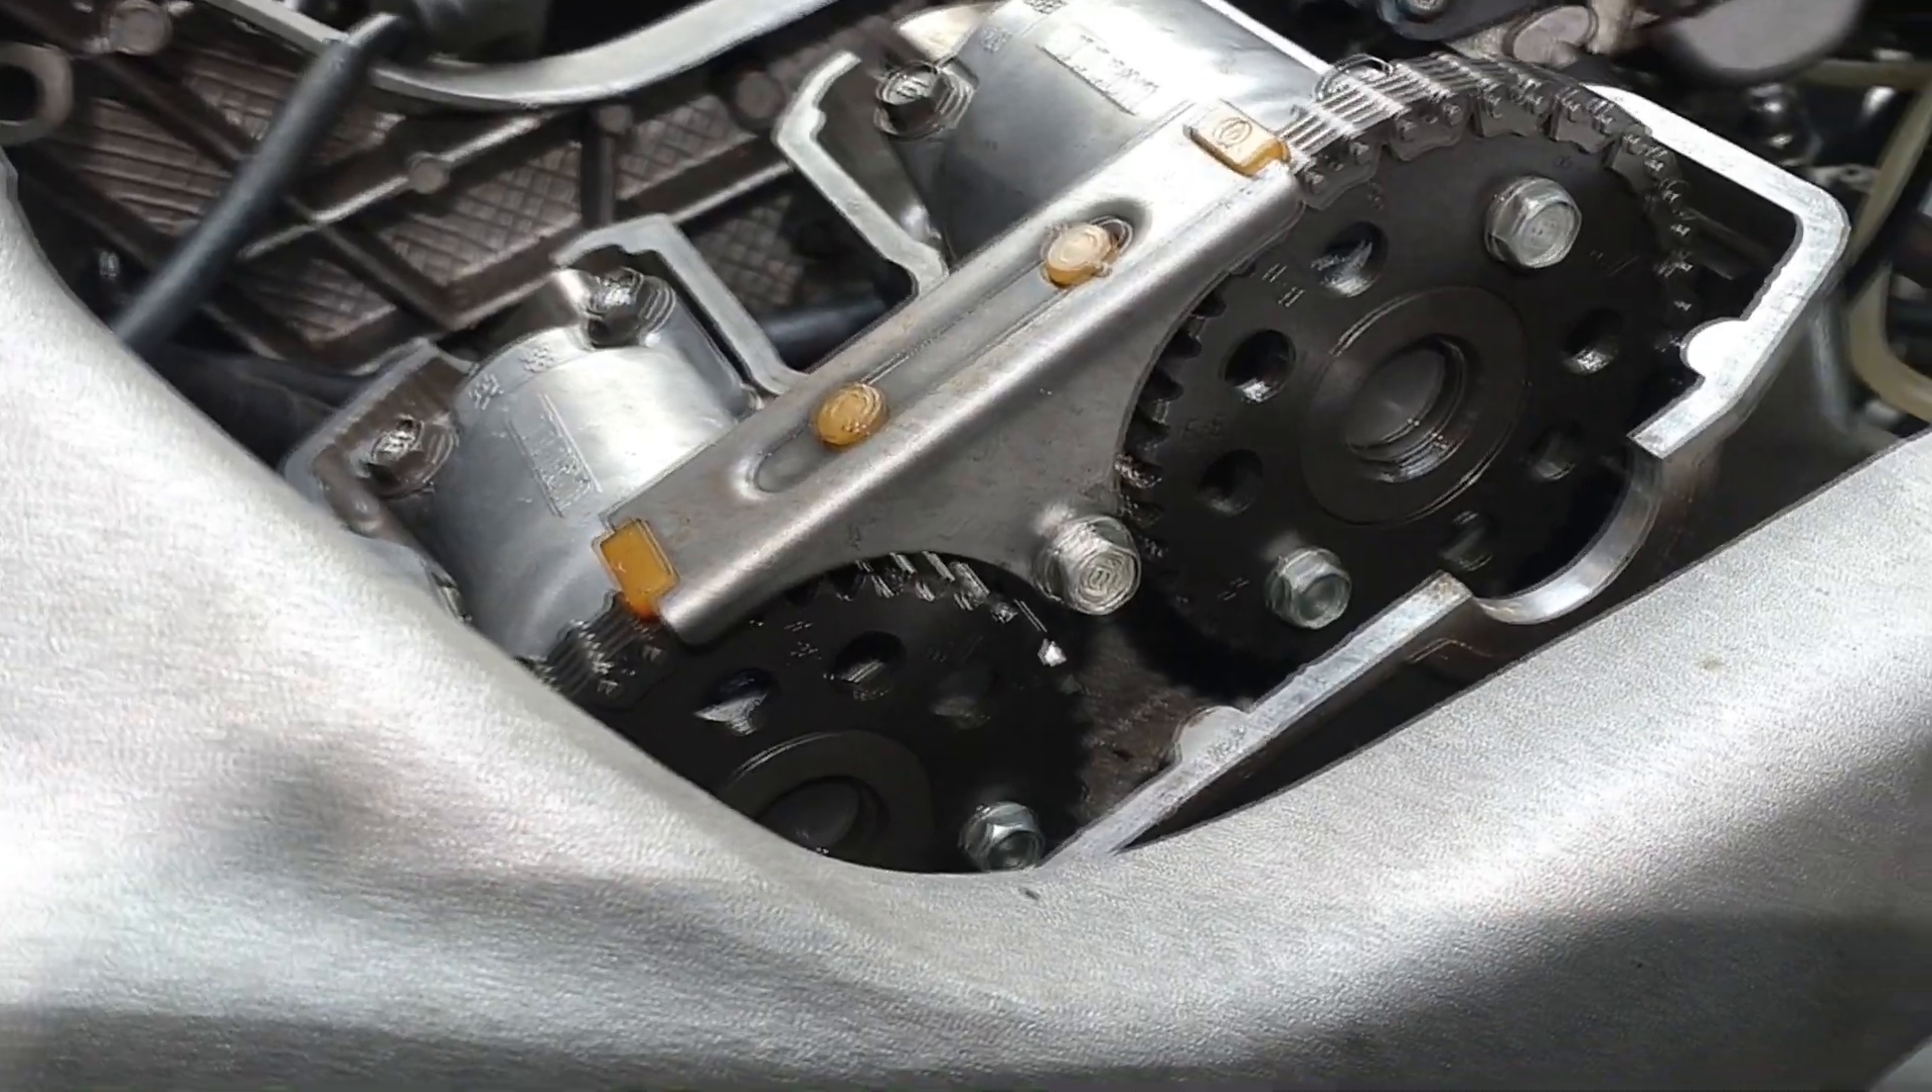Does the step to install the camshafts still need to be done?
No.